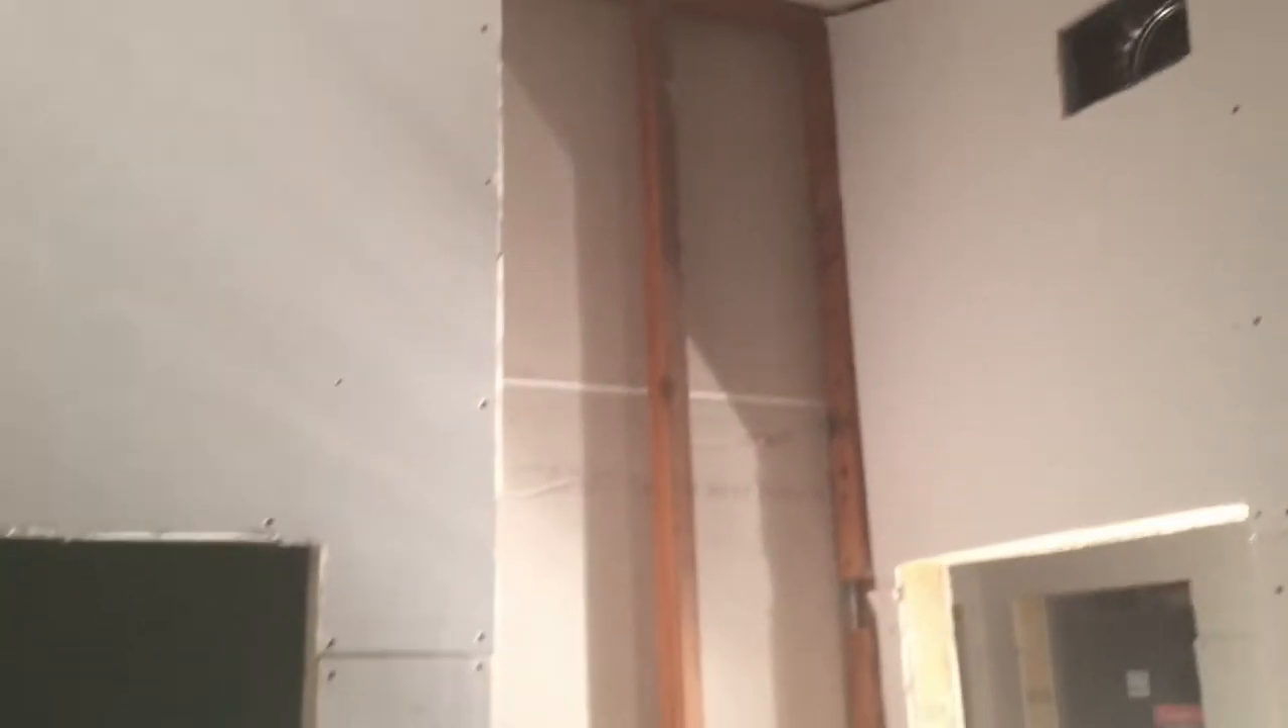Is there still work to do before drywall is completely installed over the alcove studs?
Yes.